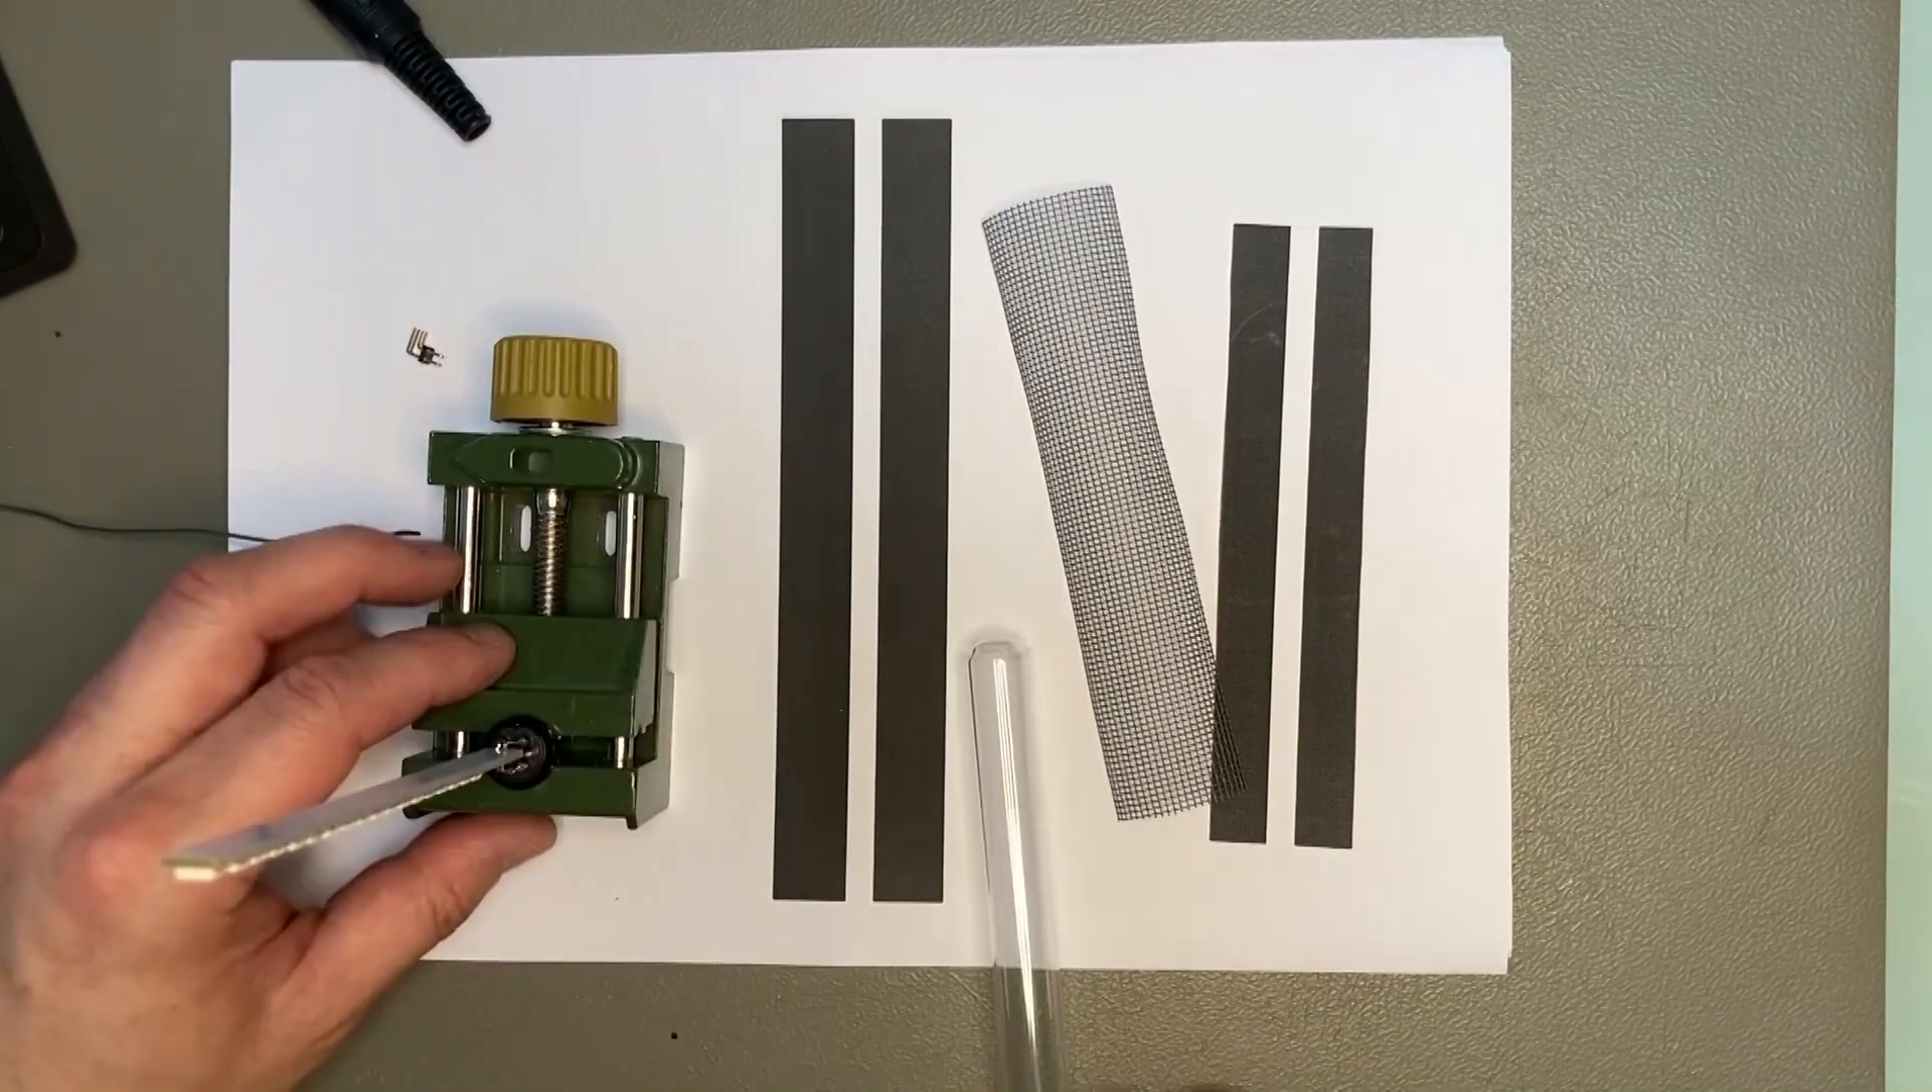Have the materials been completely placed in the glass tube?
No.